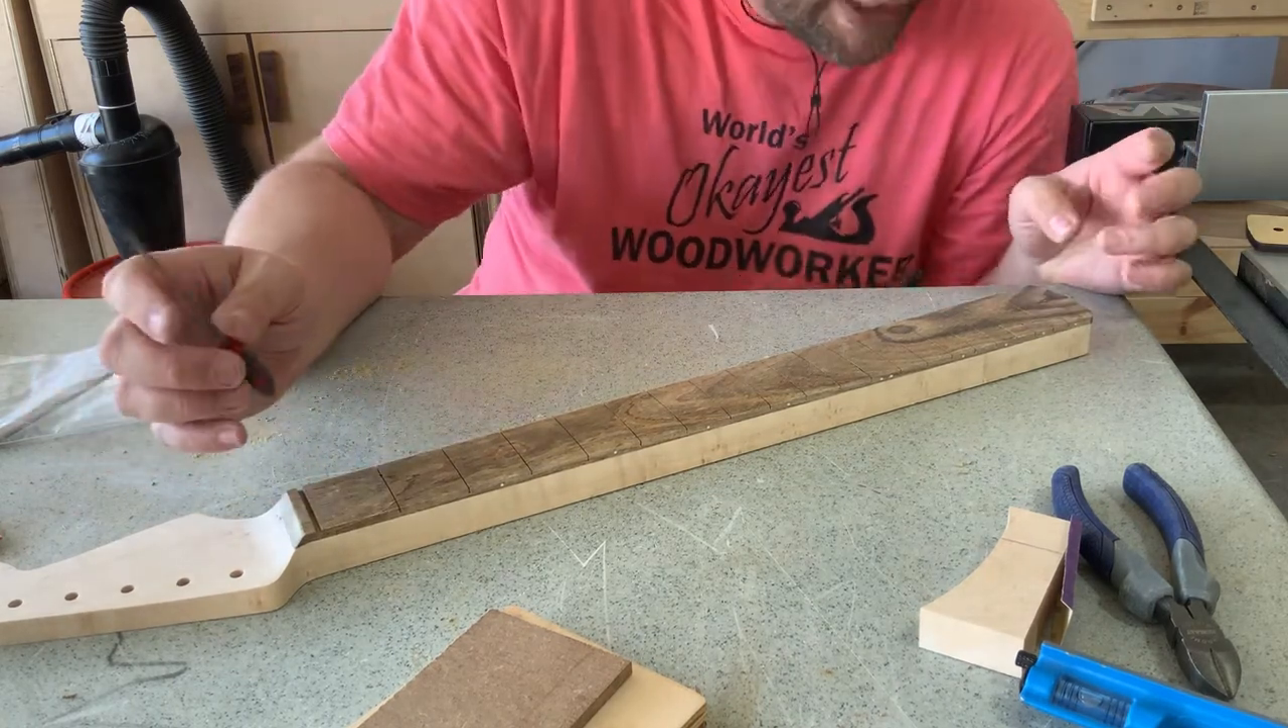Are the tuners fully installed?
No.